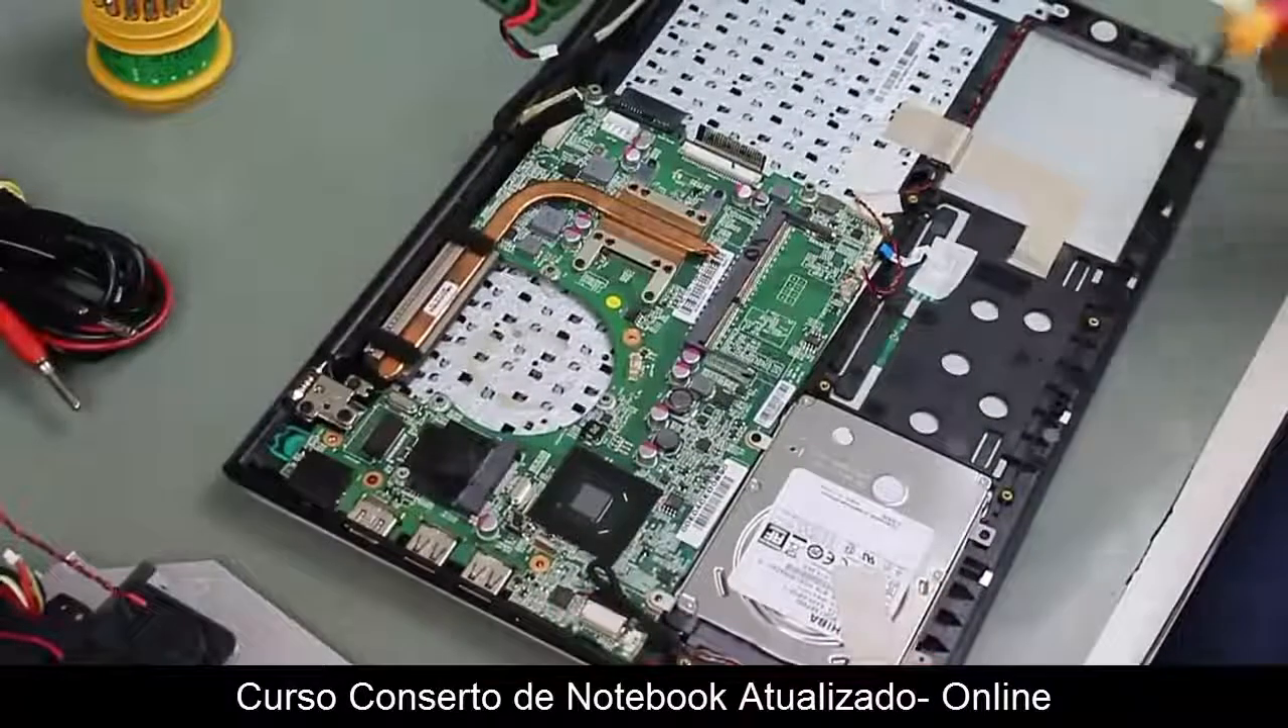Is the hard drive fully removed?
No.